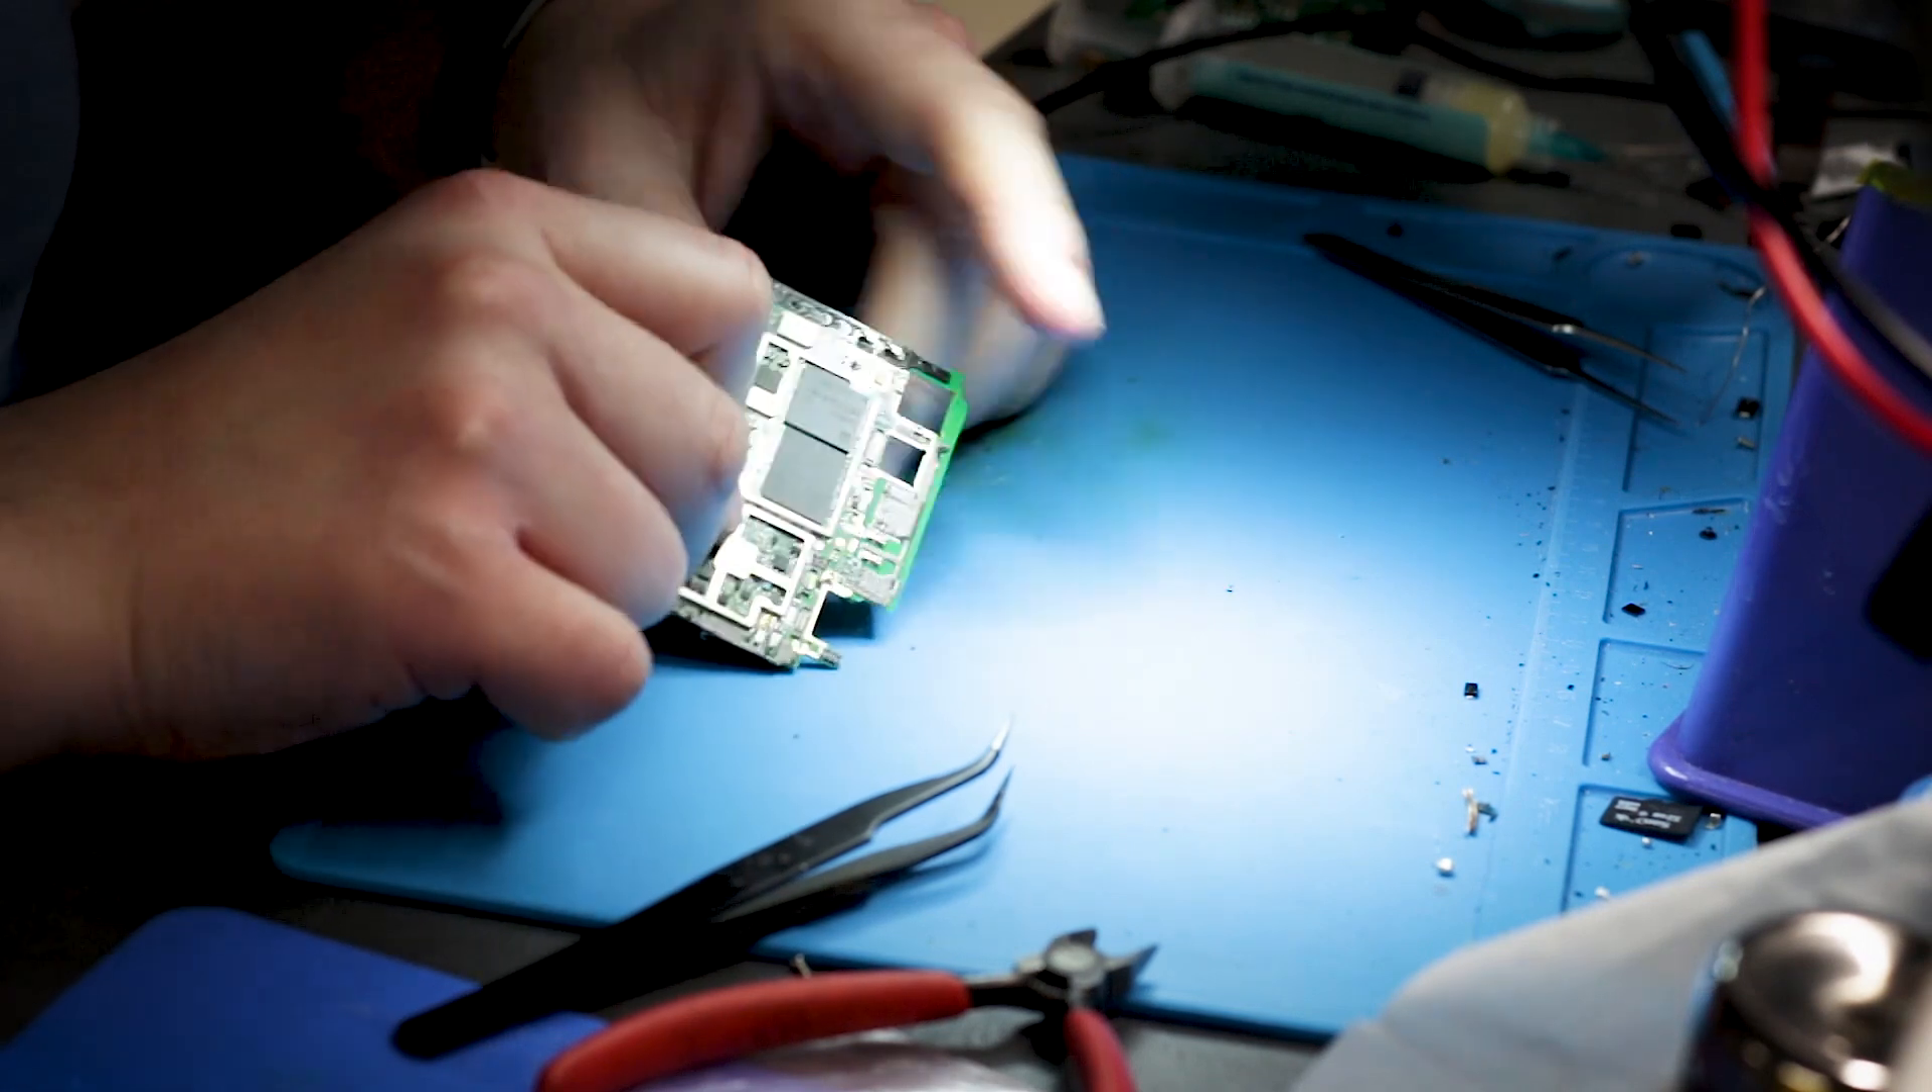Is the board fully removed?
Yes.